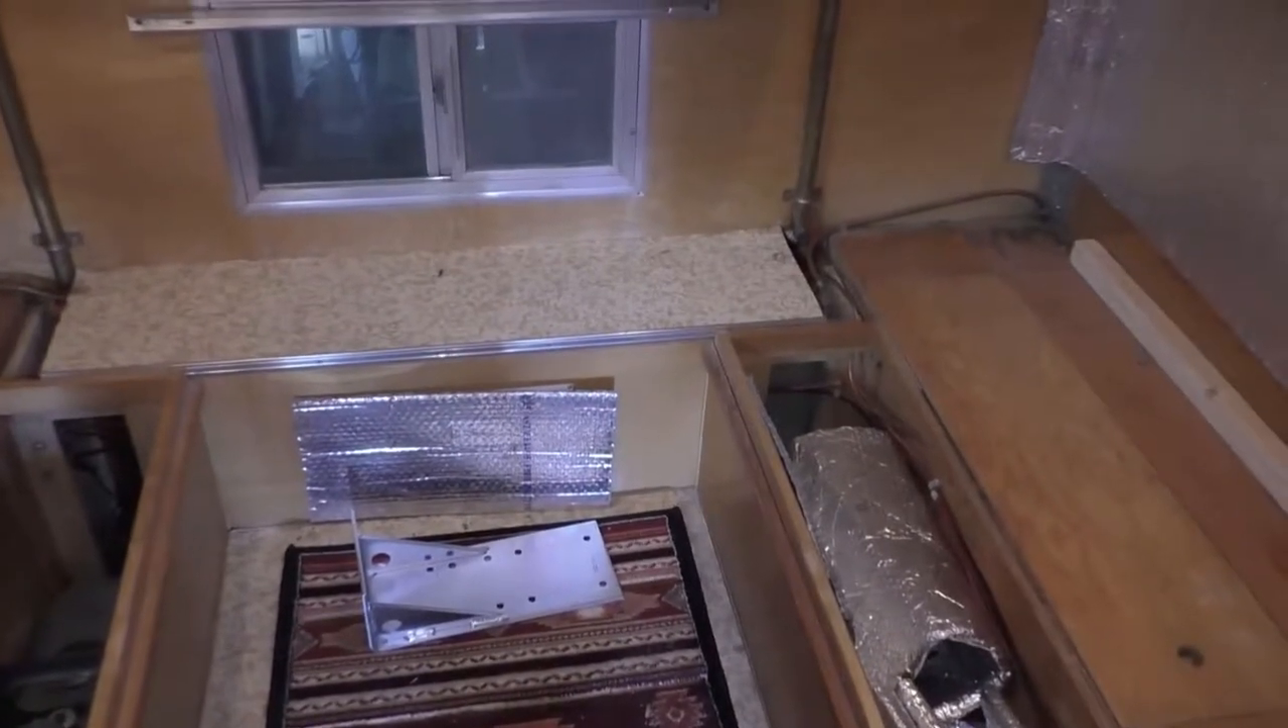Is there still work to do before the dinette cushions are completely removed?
No.